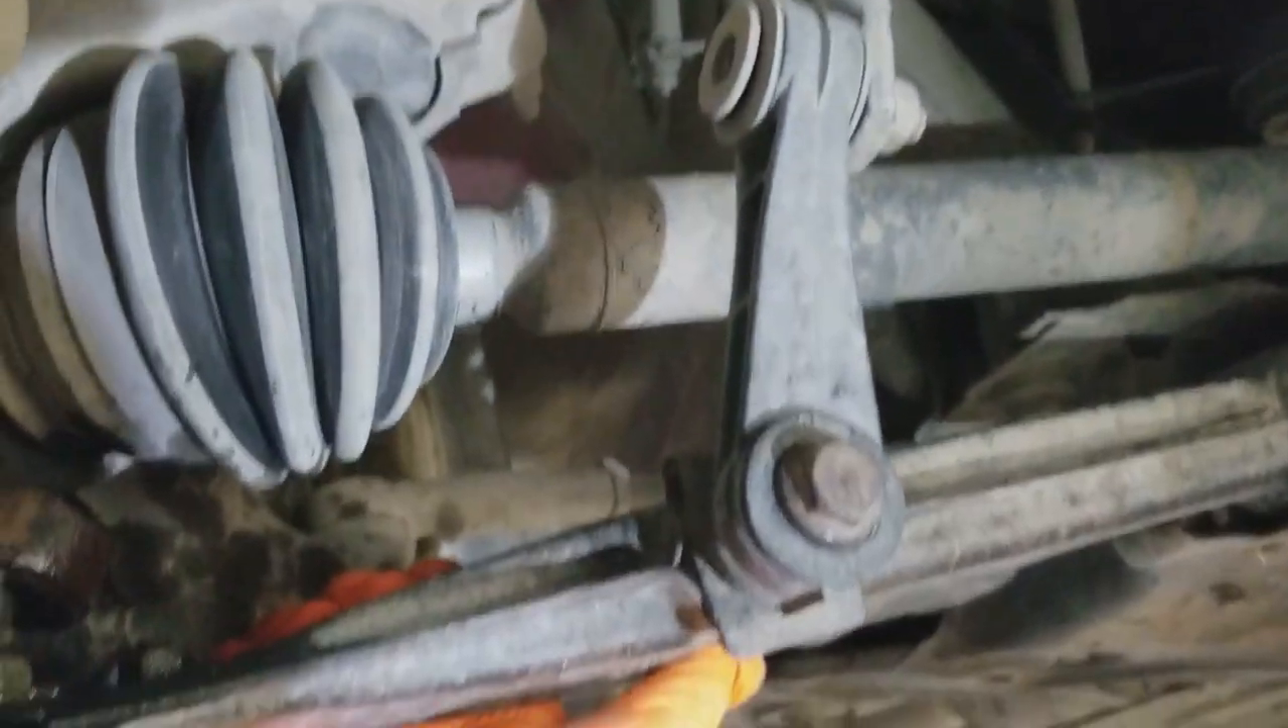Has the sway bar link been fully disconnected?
No.